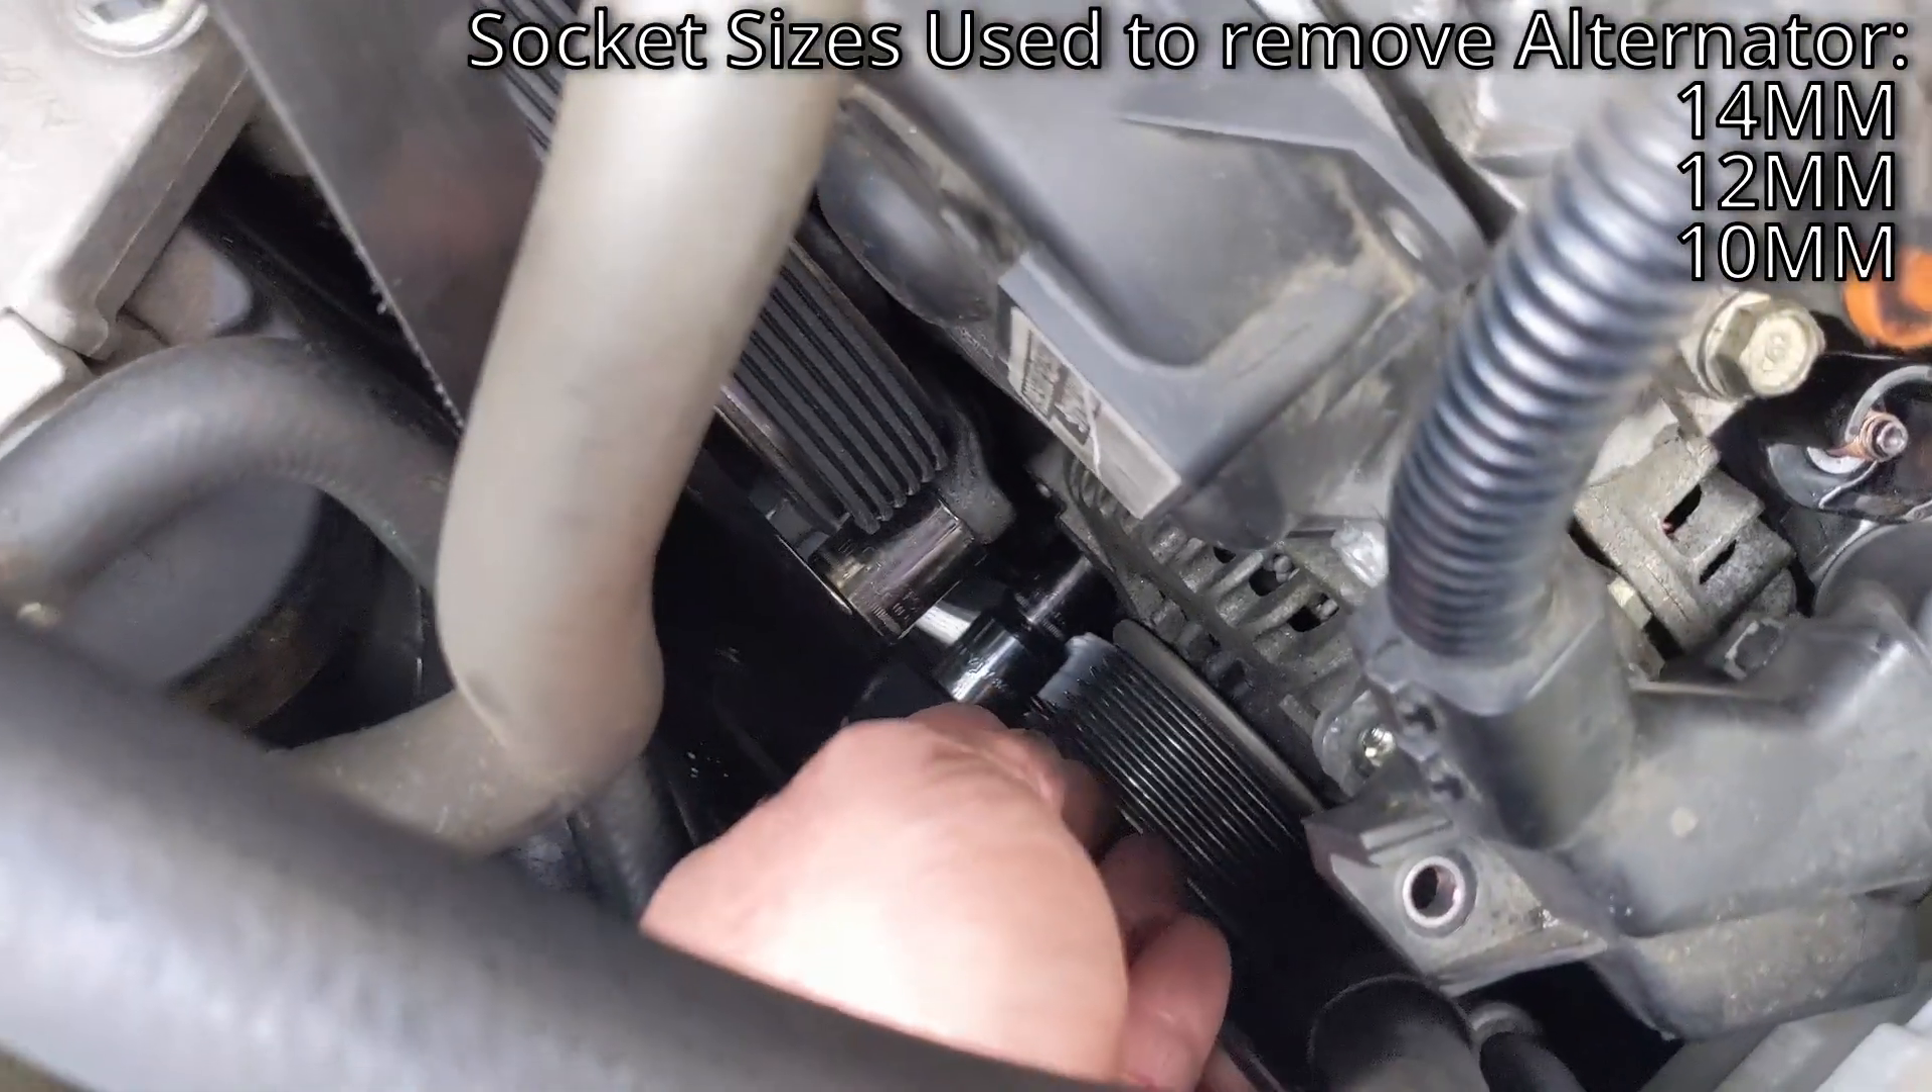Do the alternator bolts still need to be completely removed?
Yes.